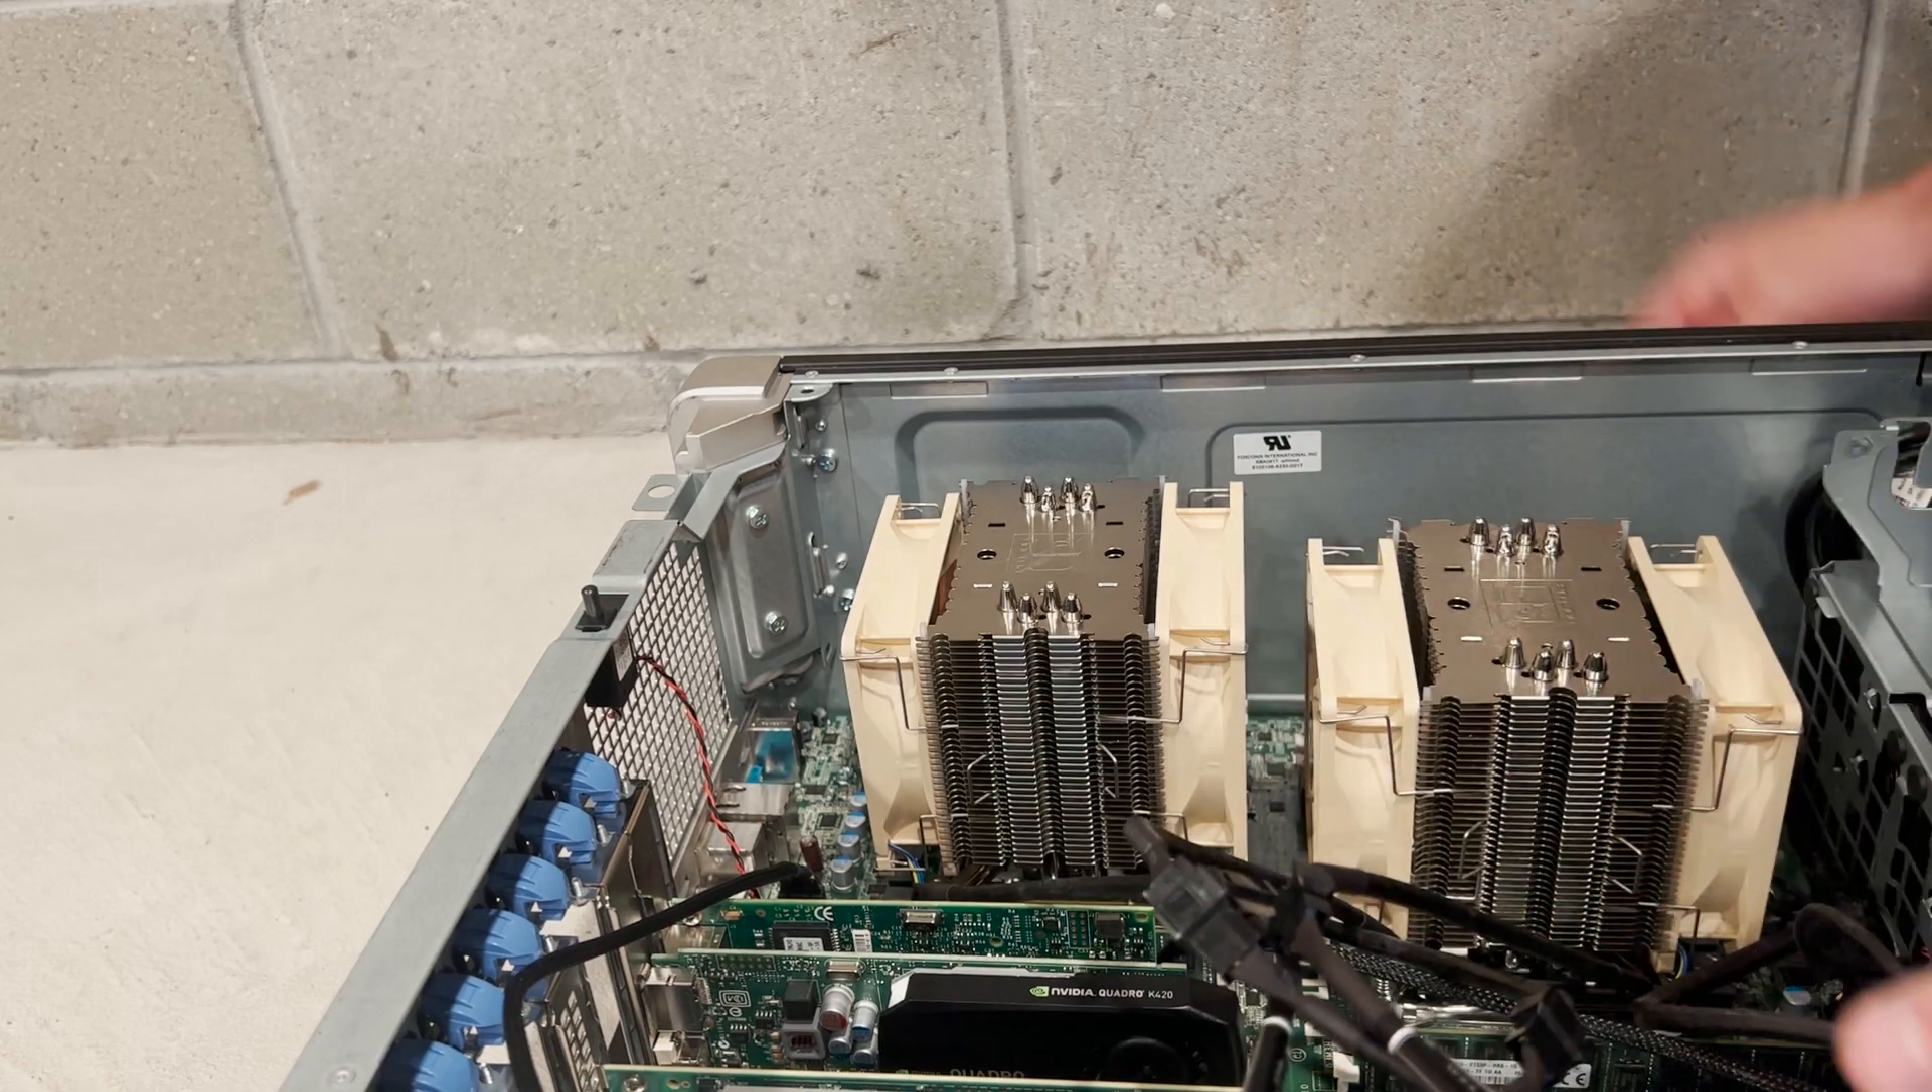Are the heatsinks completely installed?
Yes.